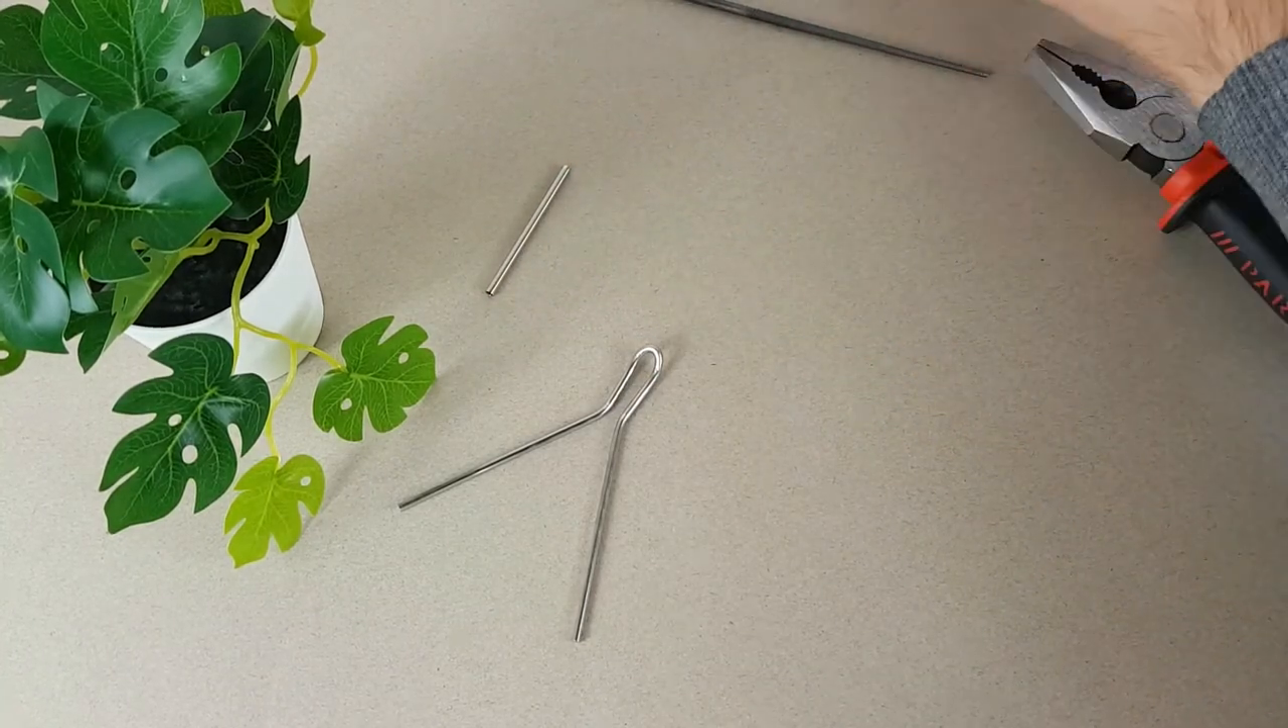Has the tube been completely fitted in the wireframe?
No.